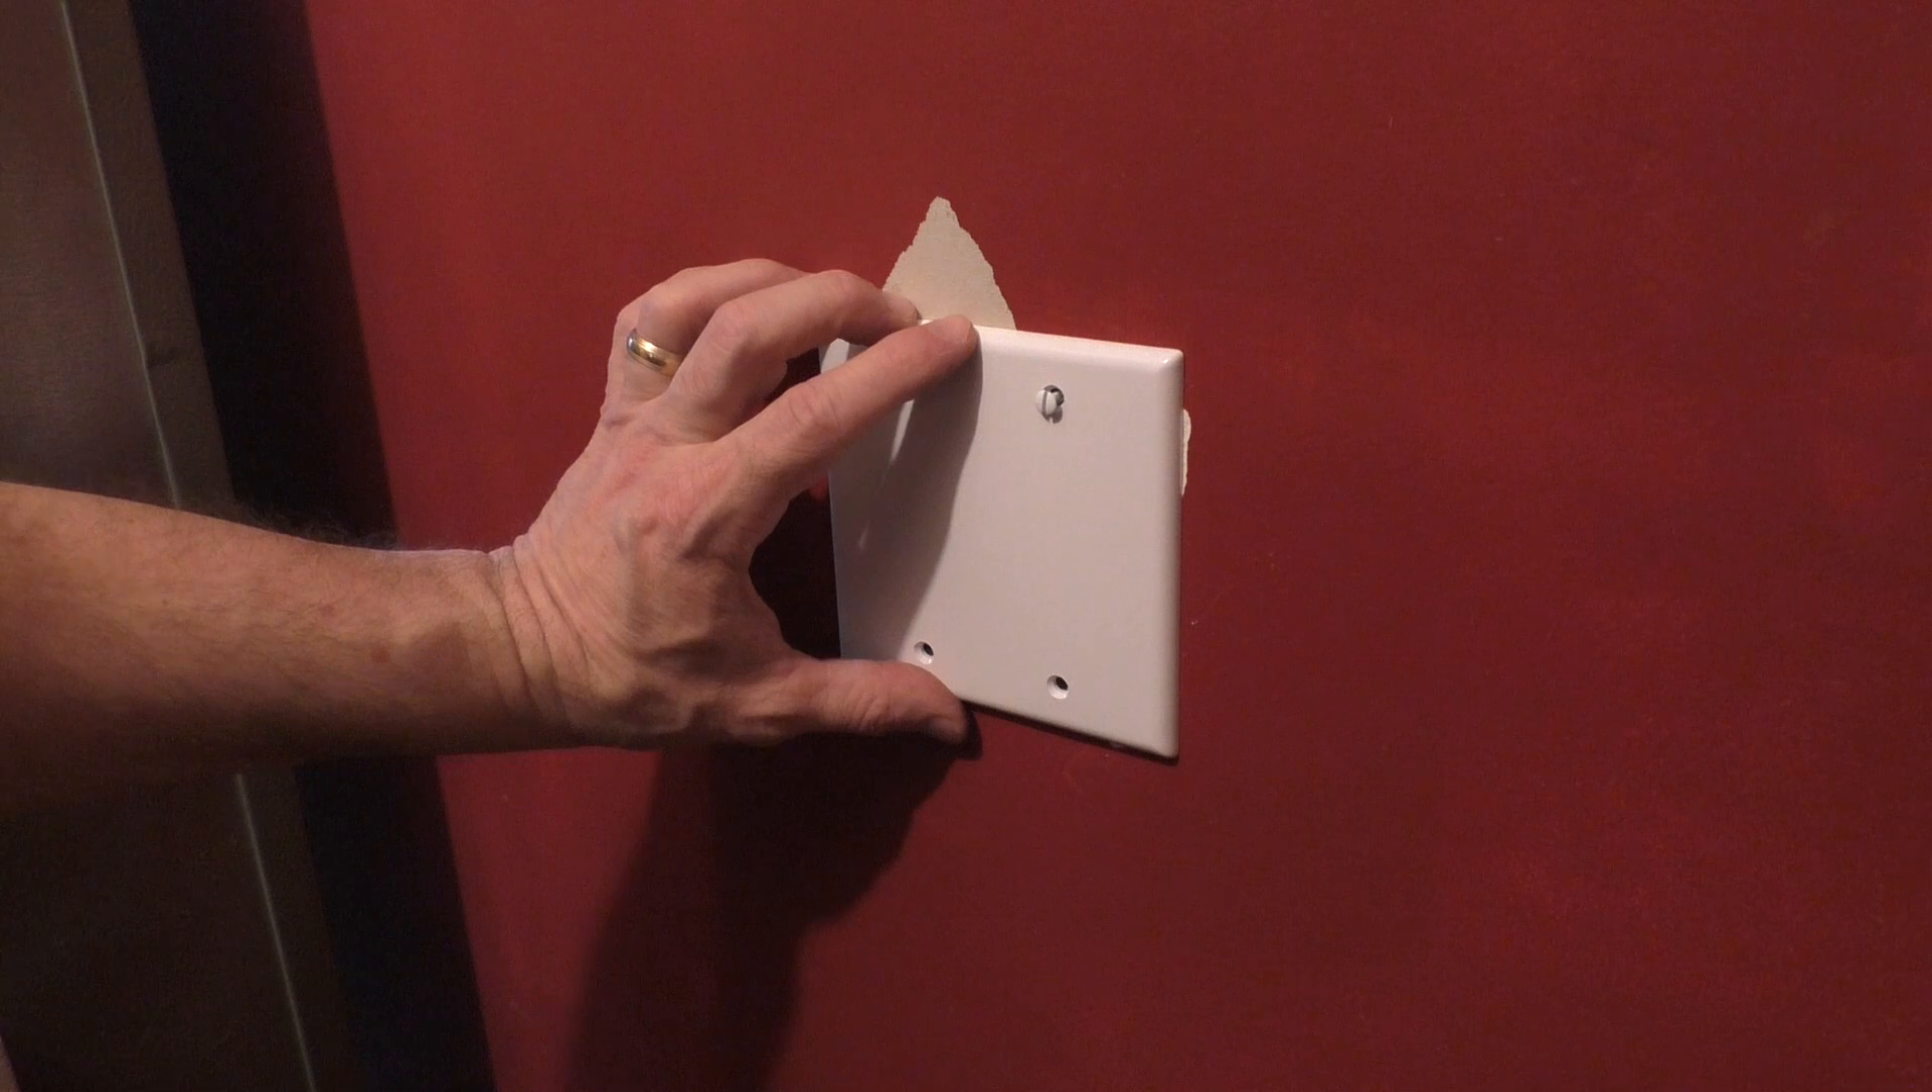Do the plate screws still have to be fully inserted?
Yes.